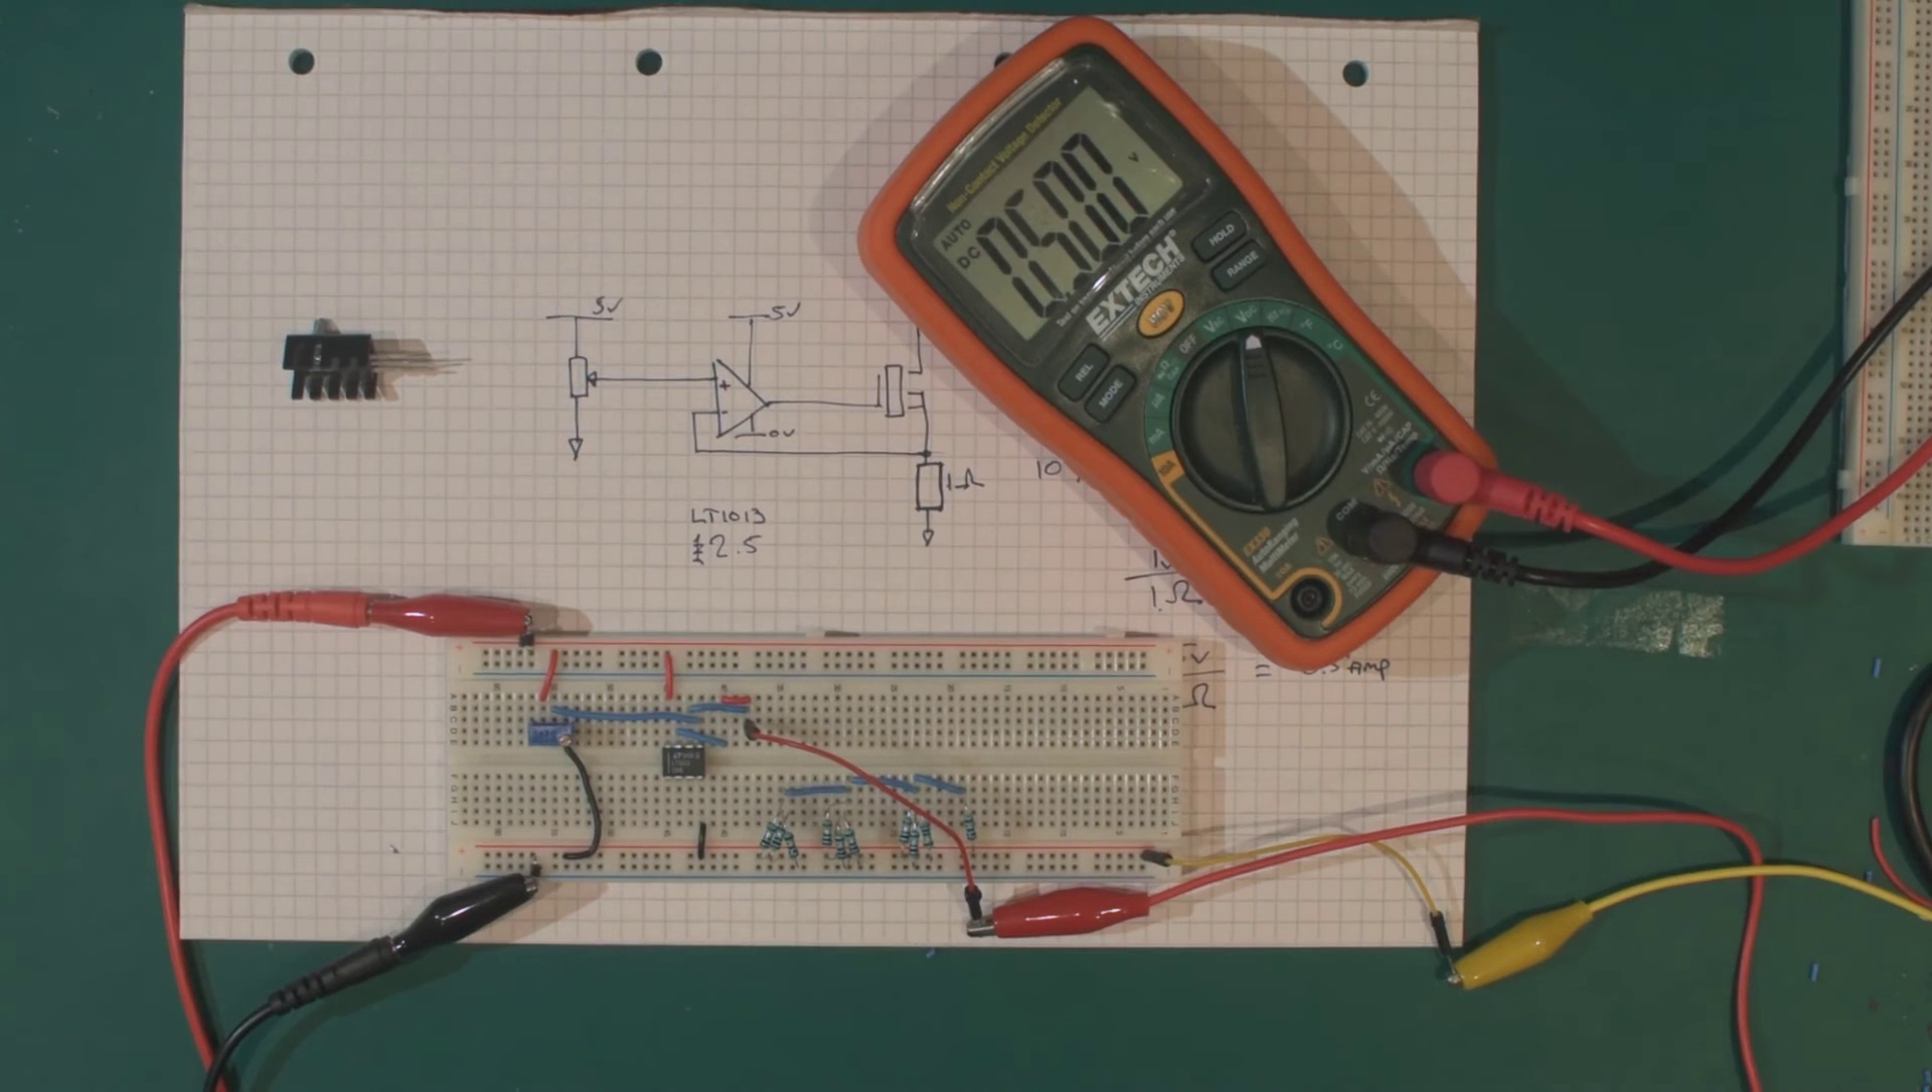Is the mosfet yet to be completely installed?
Yes.